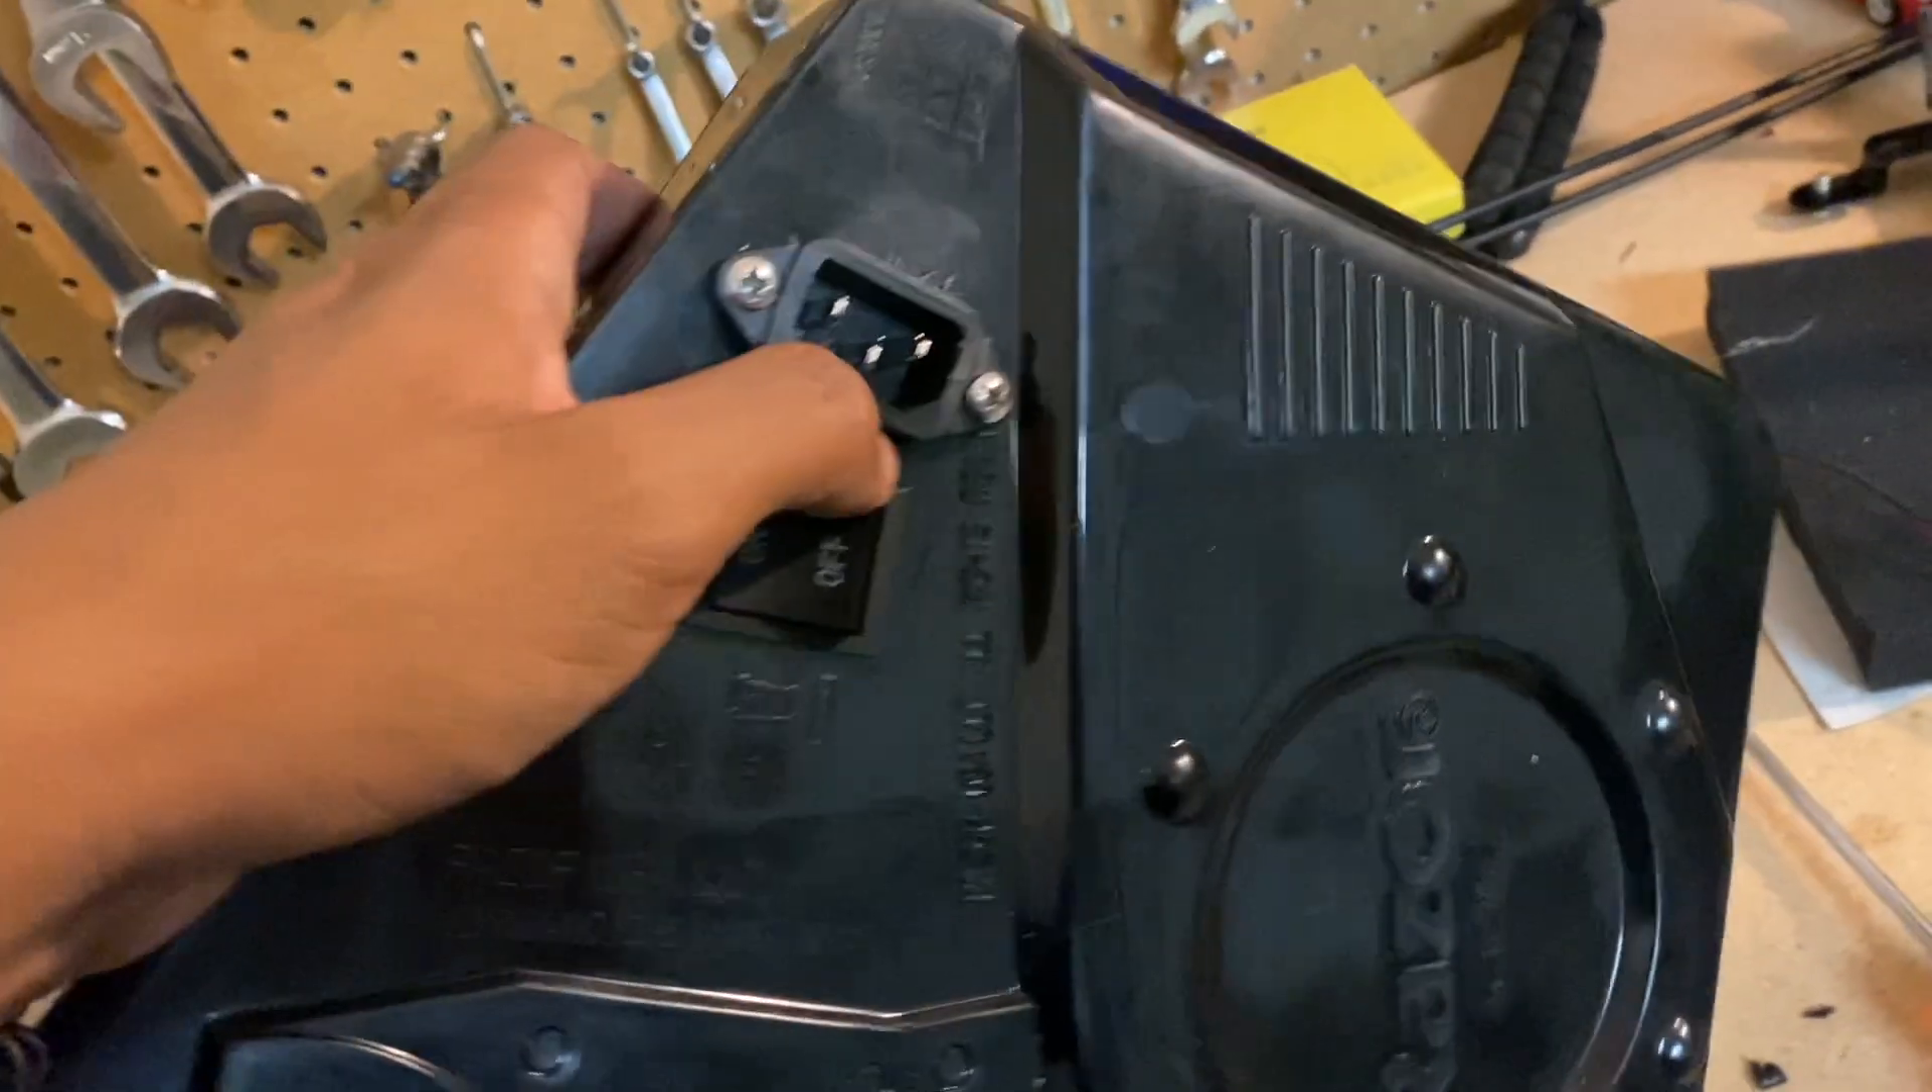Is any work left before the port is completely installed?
No.